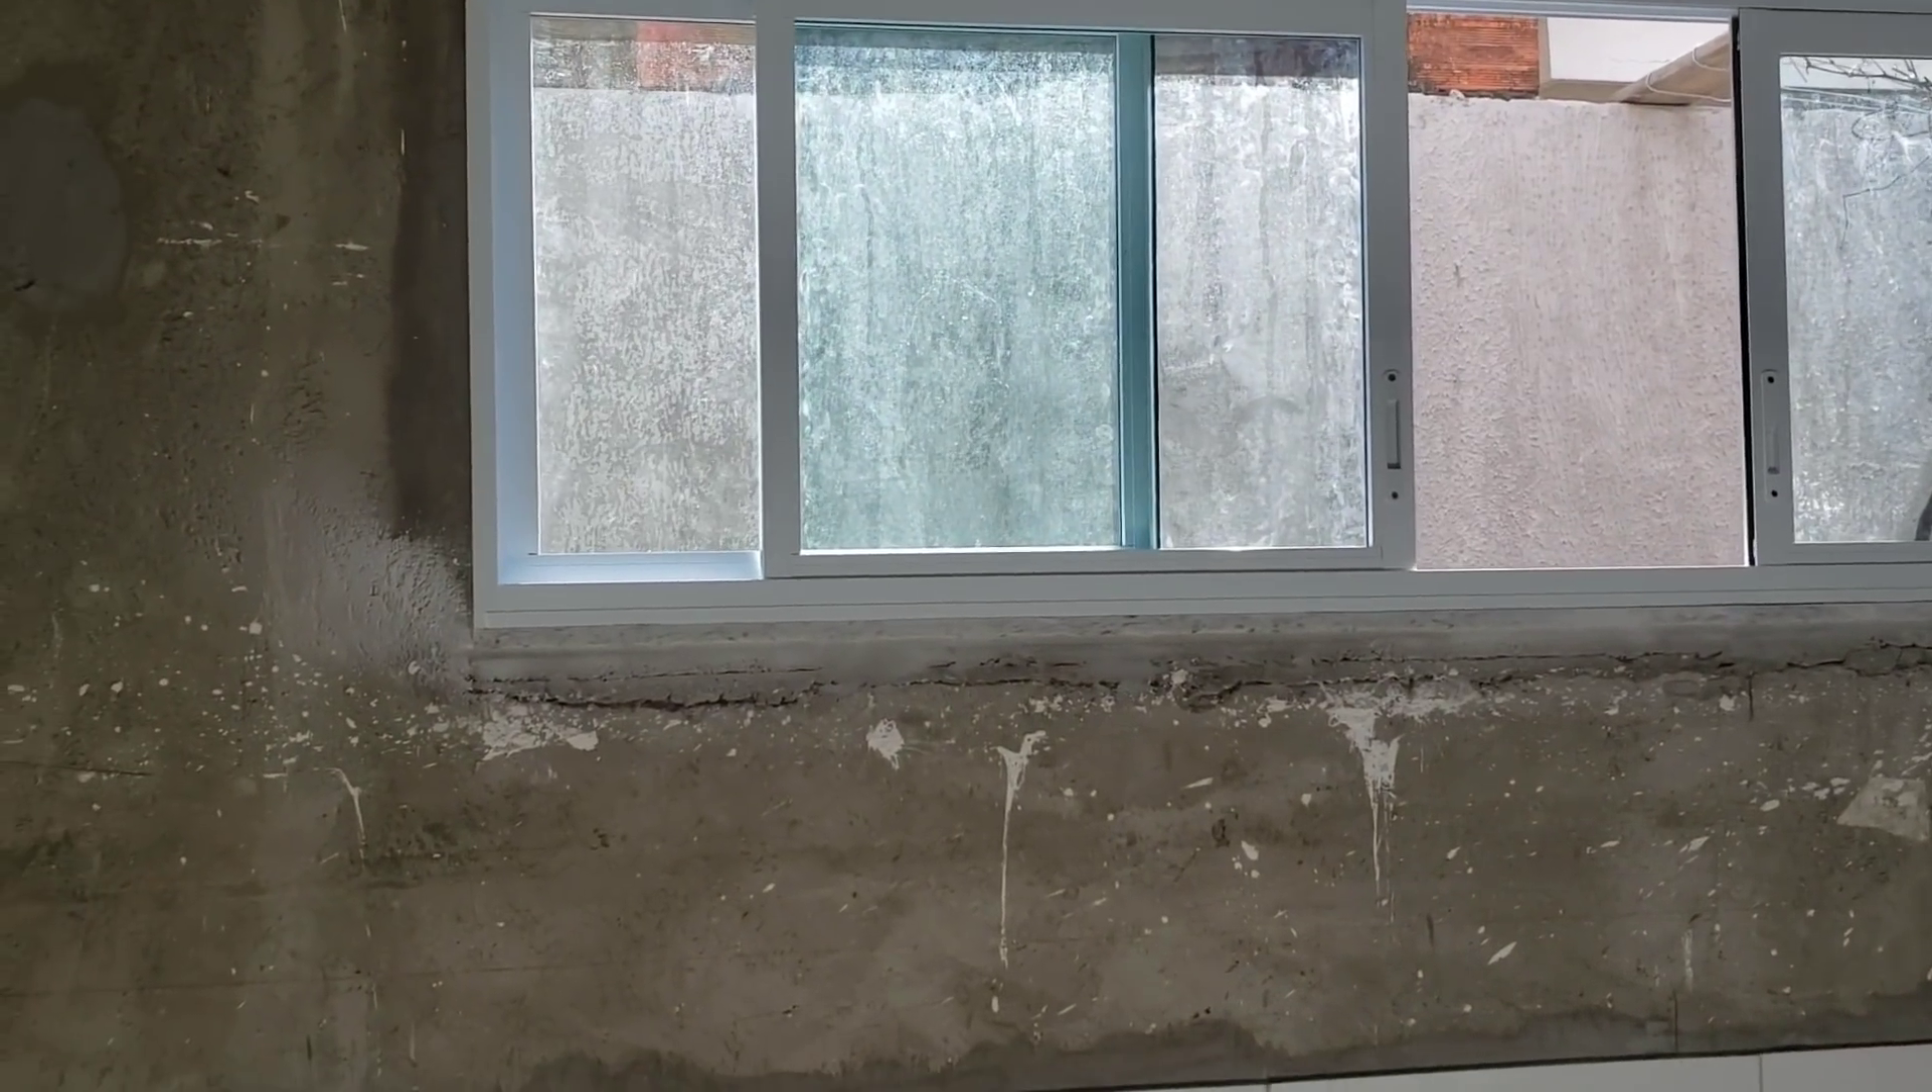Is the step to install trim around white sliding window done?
No.